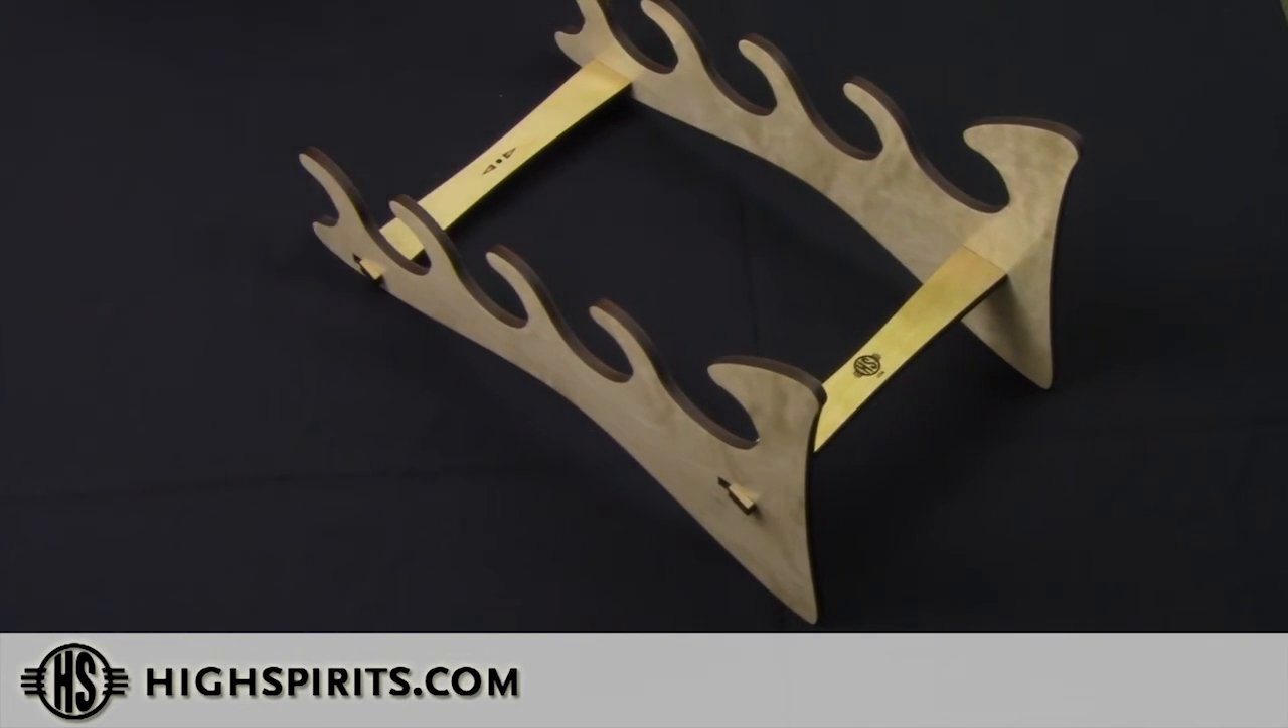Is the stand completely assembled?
Yes.